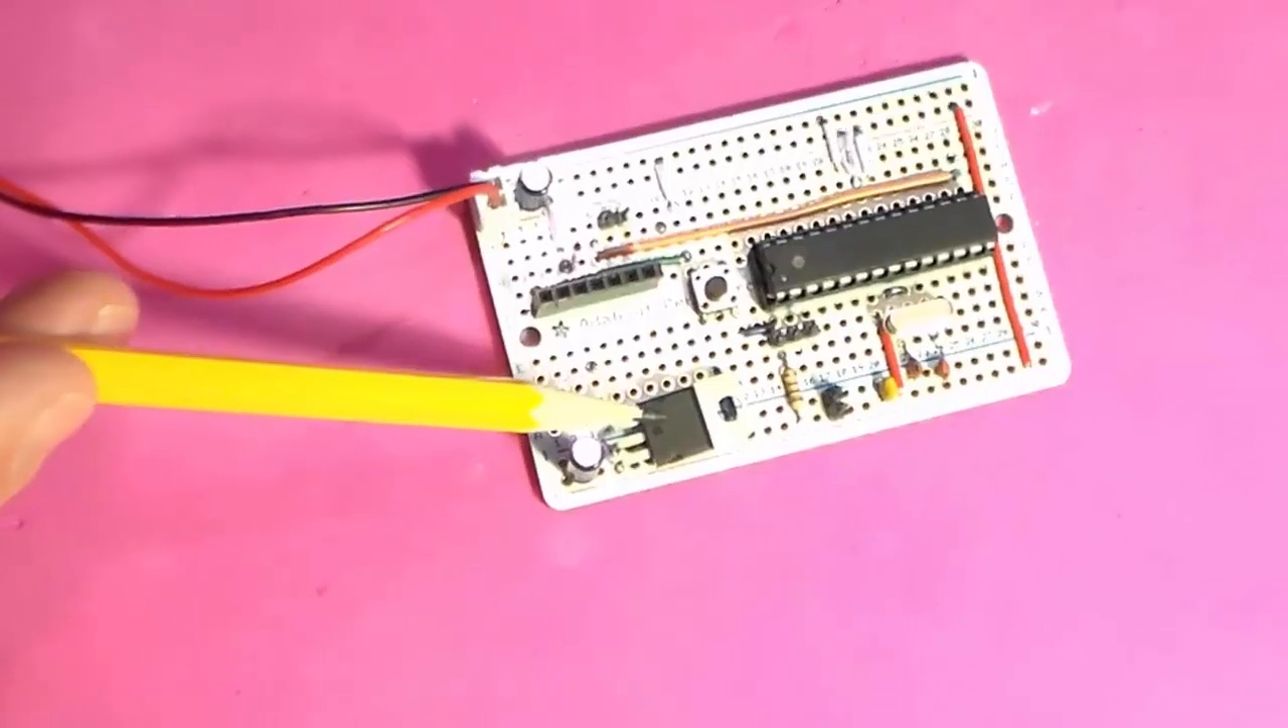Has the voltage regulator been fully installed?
Yes.